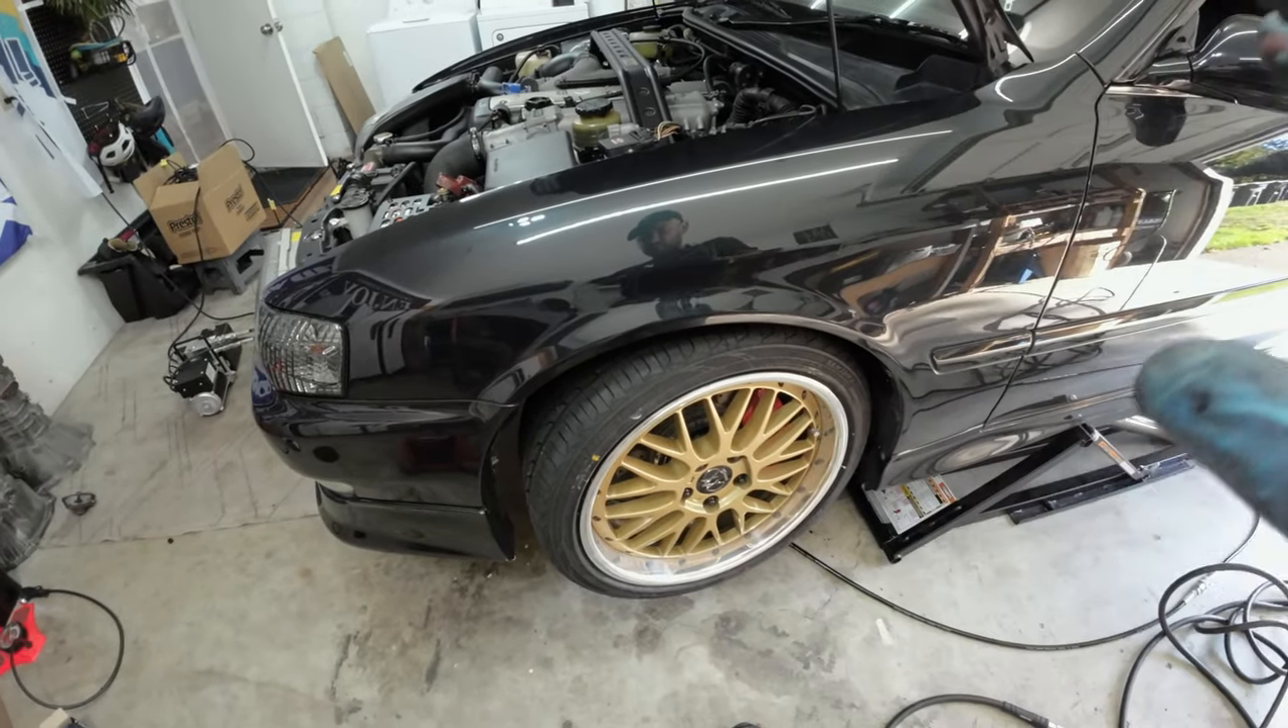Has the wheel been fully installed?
Yes.